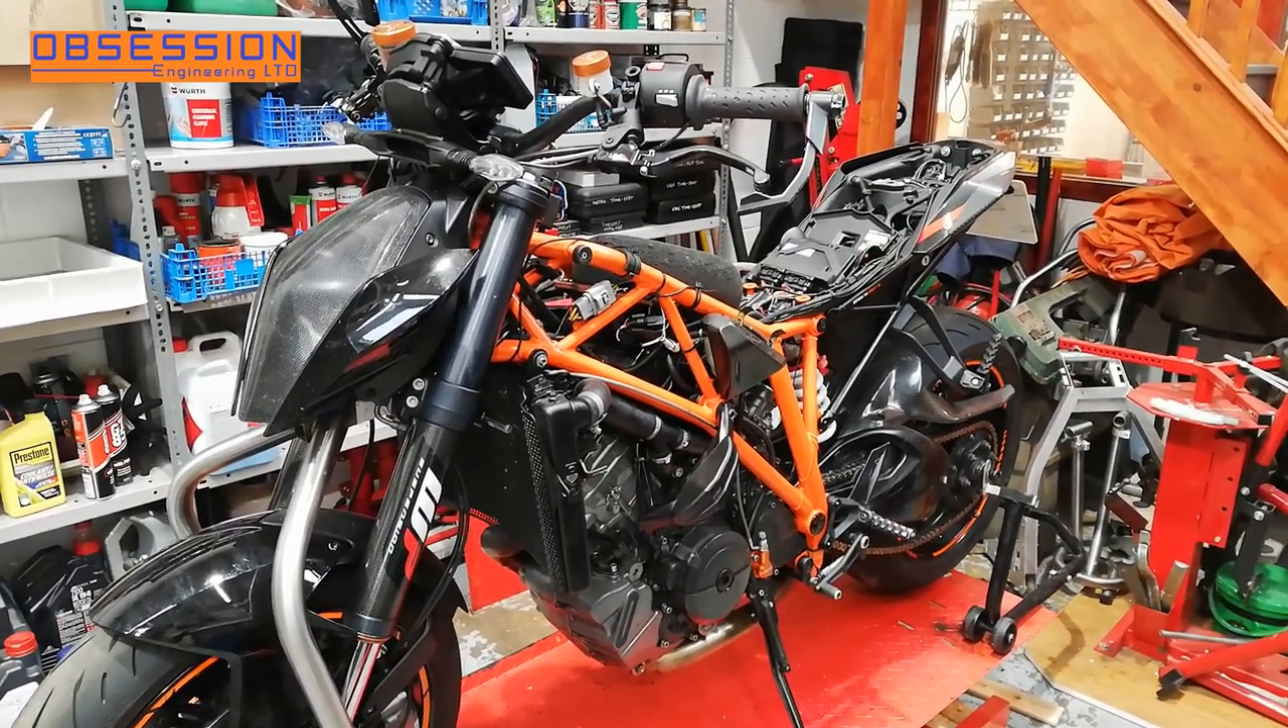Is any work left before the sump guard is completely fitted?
Yes.